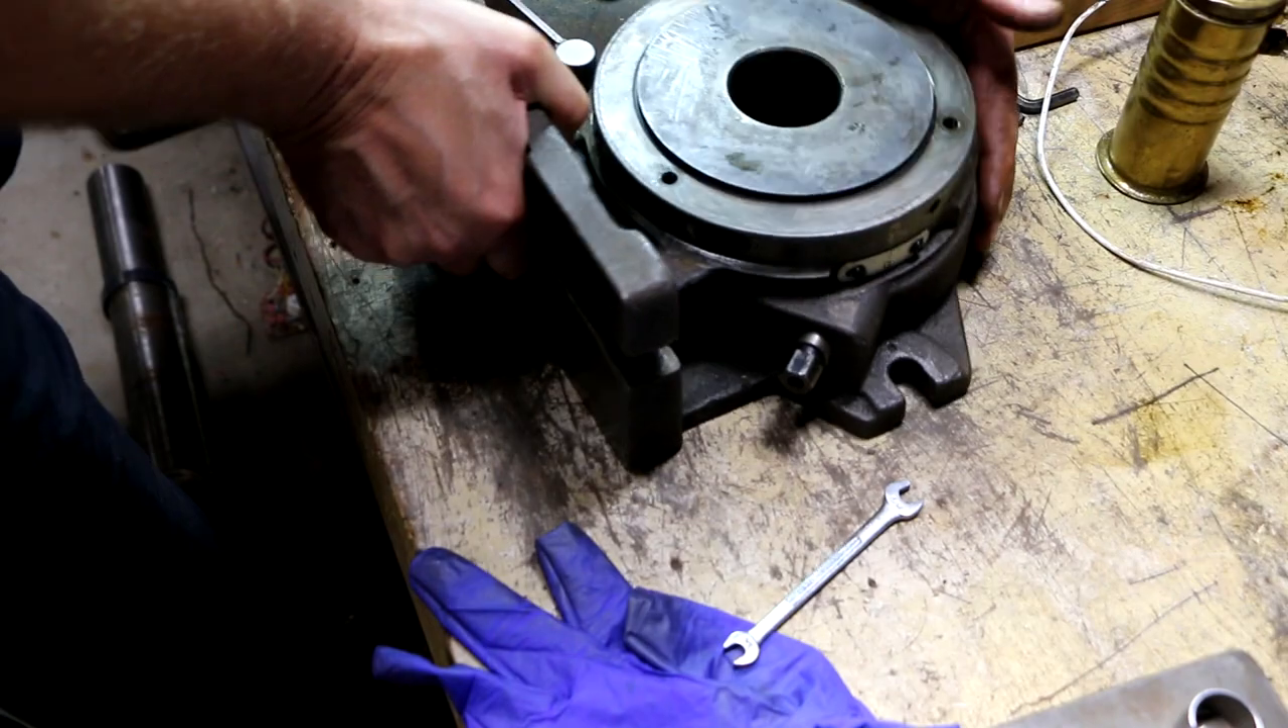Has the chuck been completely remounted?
No.